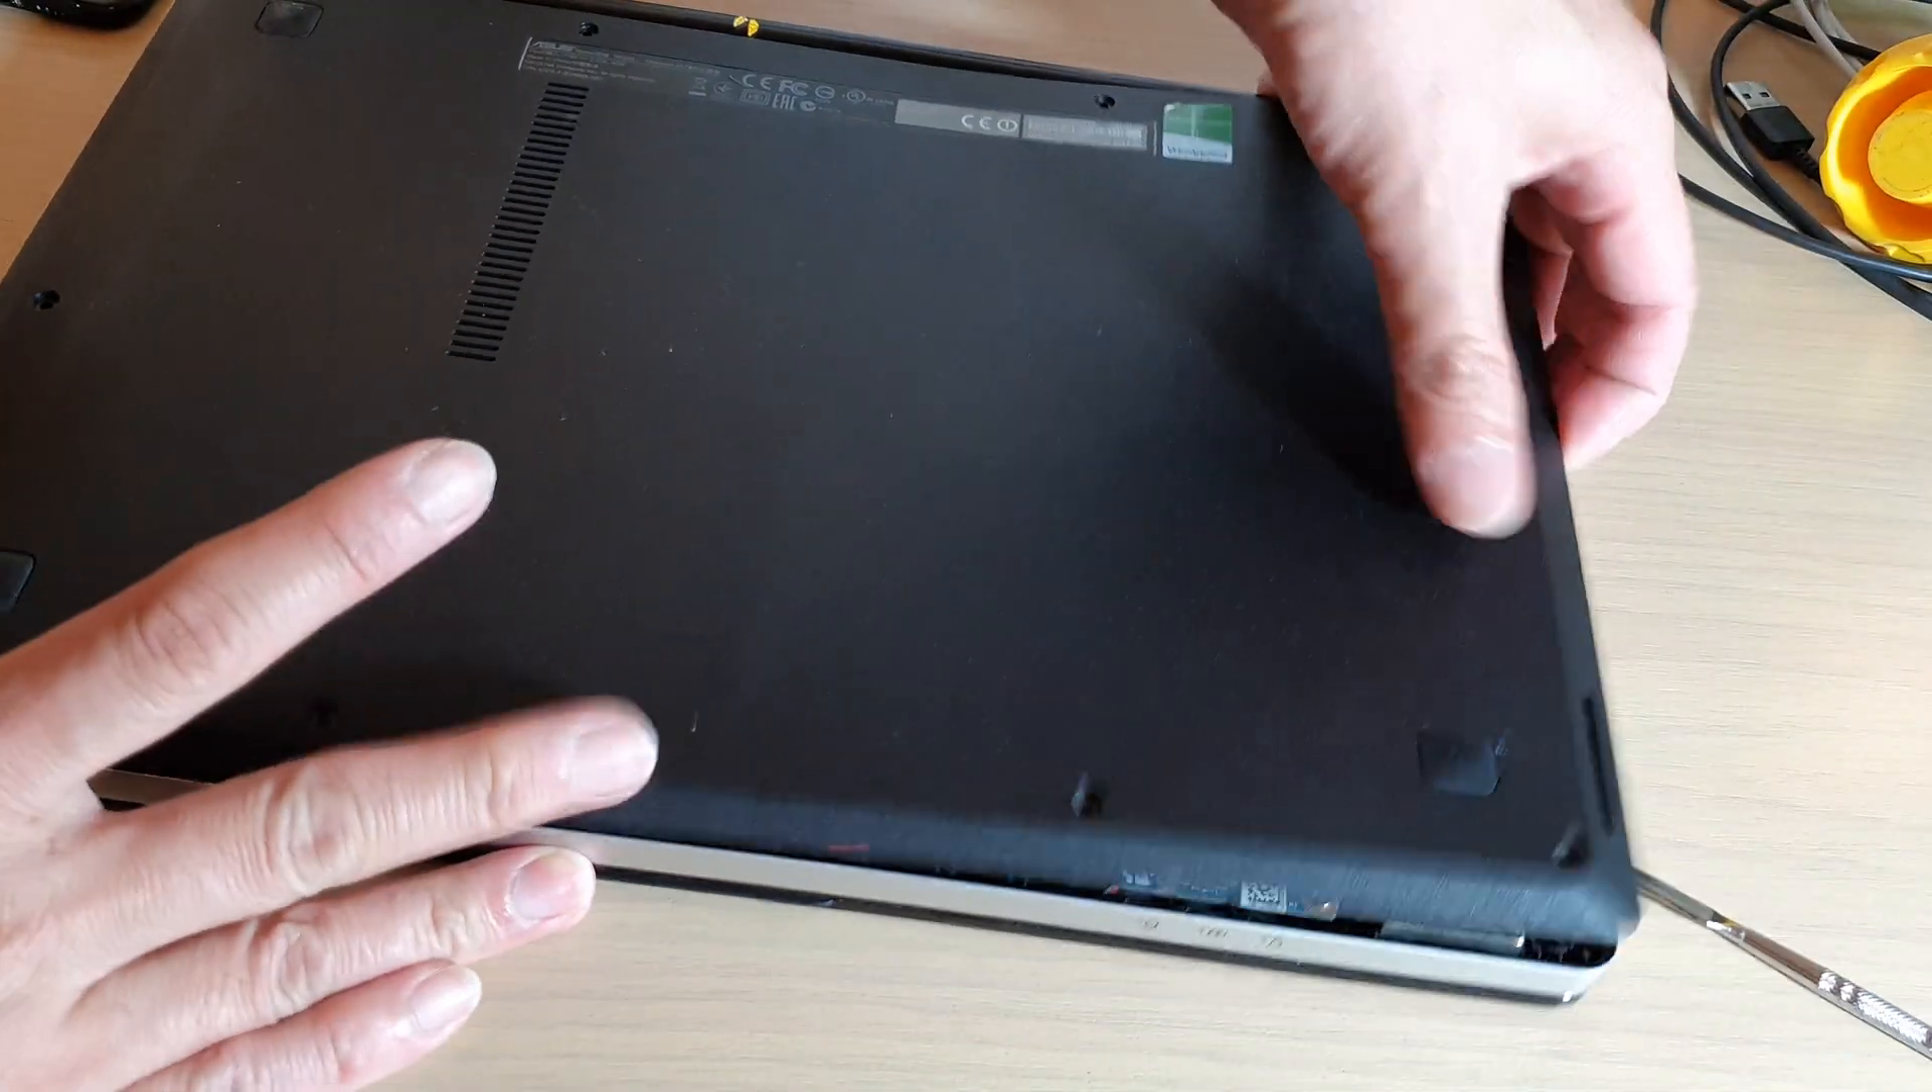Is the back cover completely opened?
No.